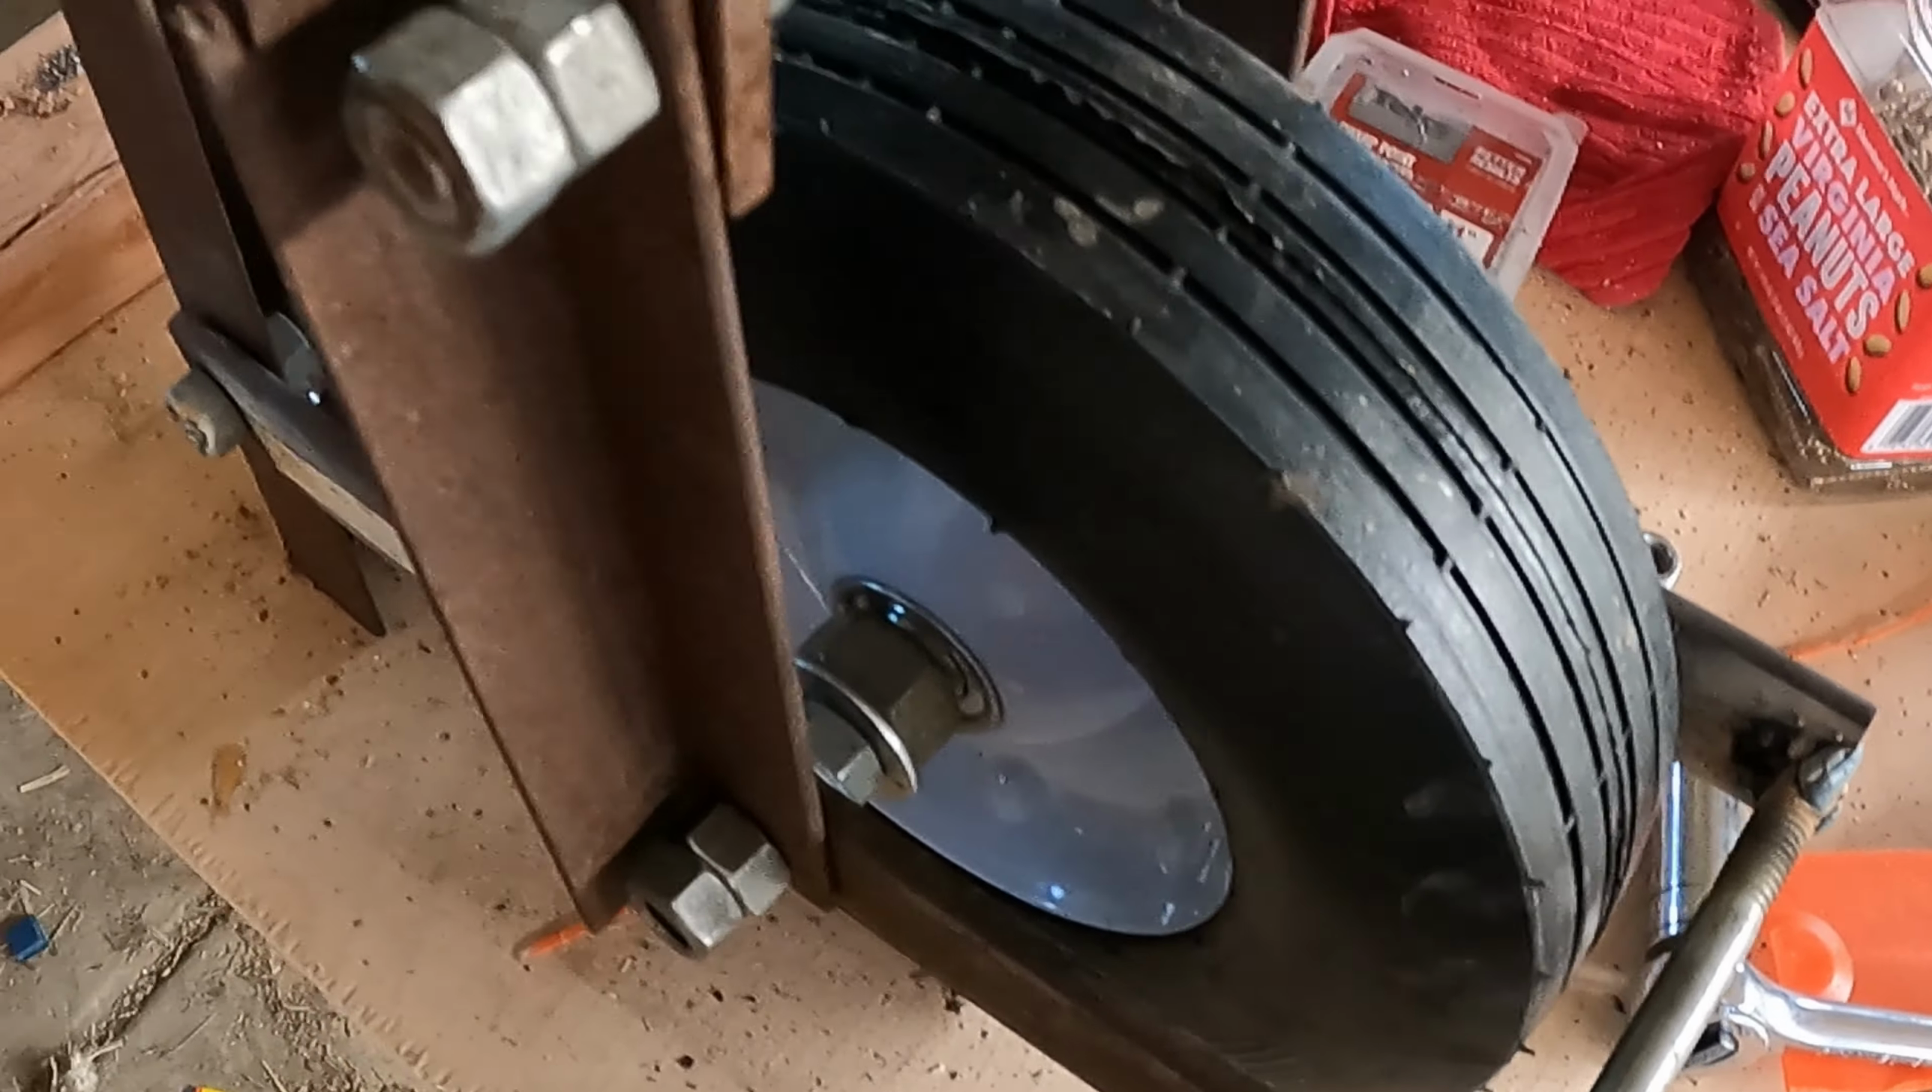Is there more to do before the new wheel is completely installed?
No.